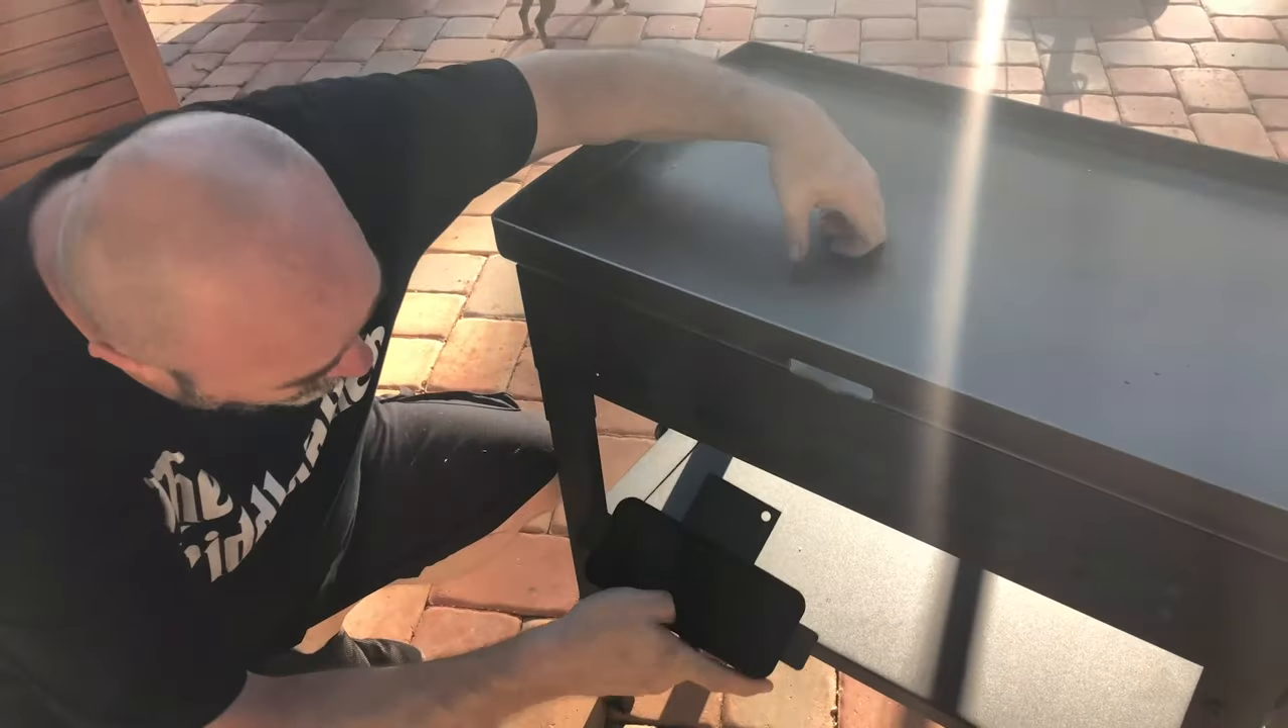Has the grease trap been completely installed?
No.